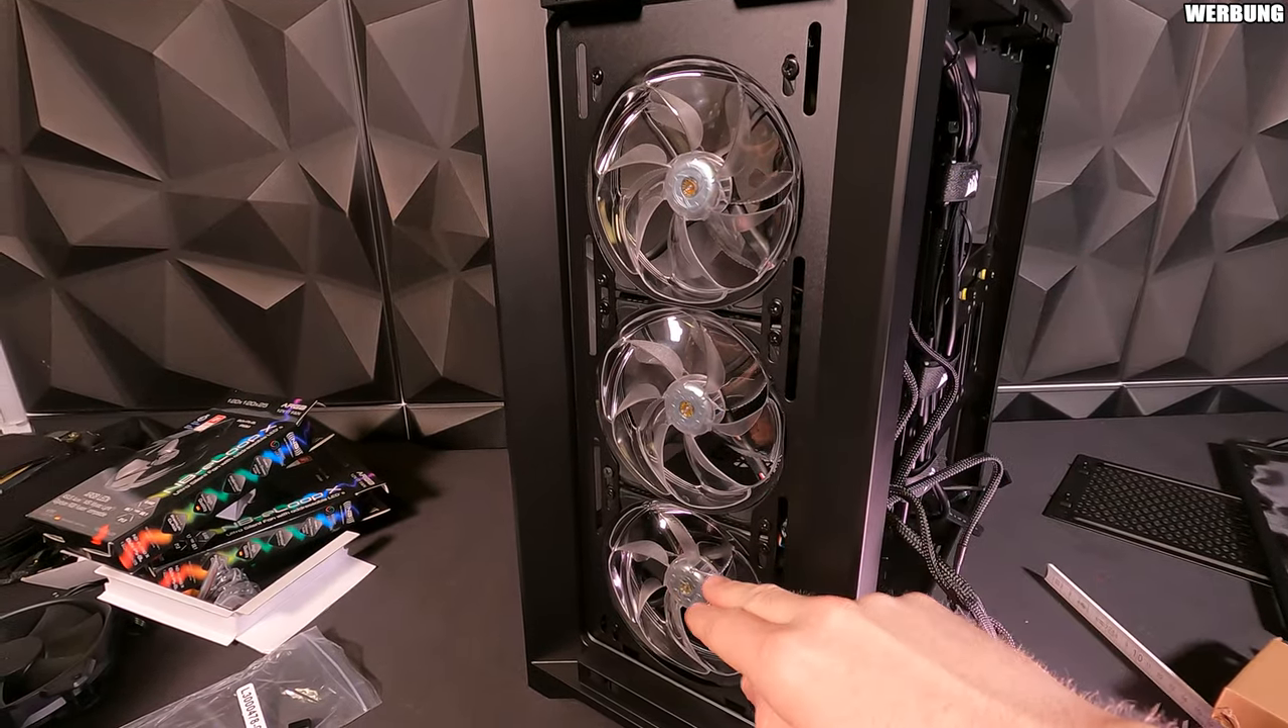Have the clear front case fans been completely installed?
Yes.